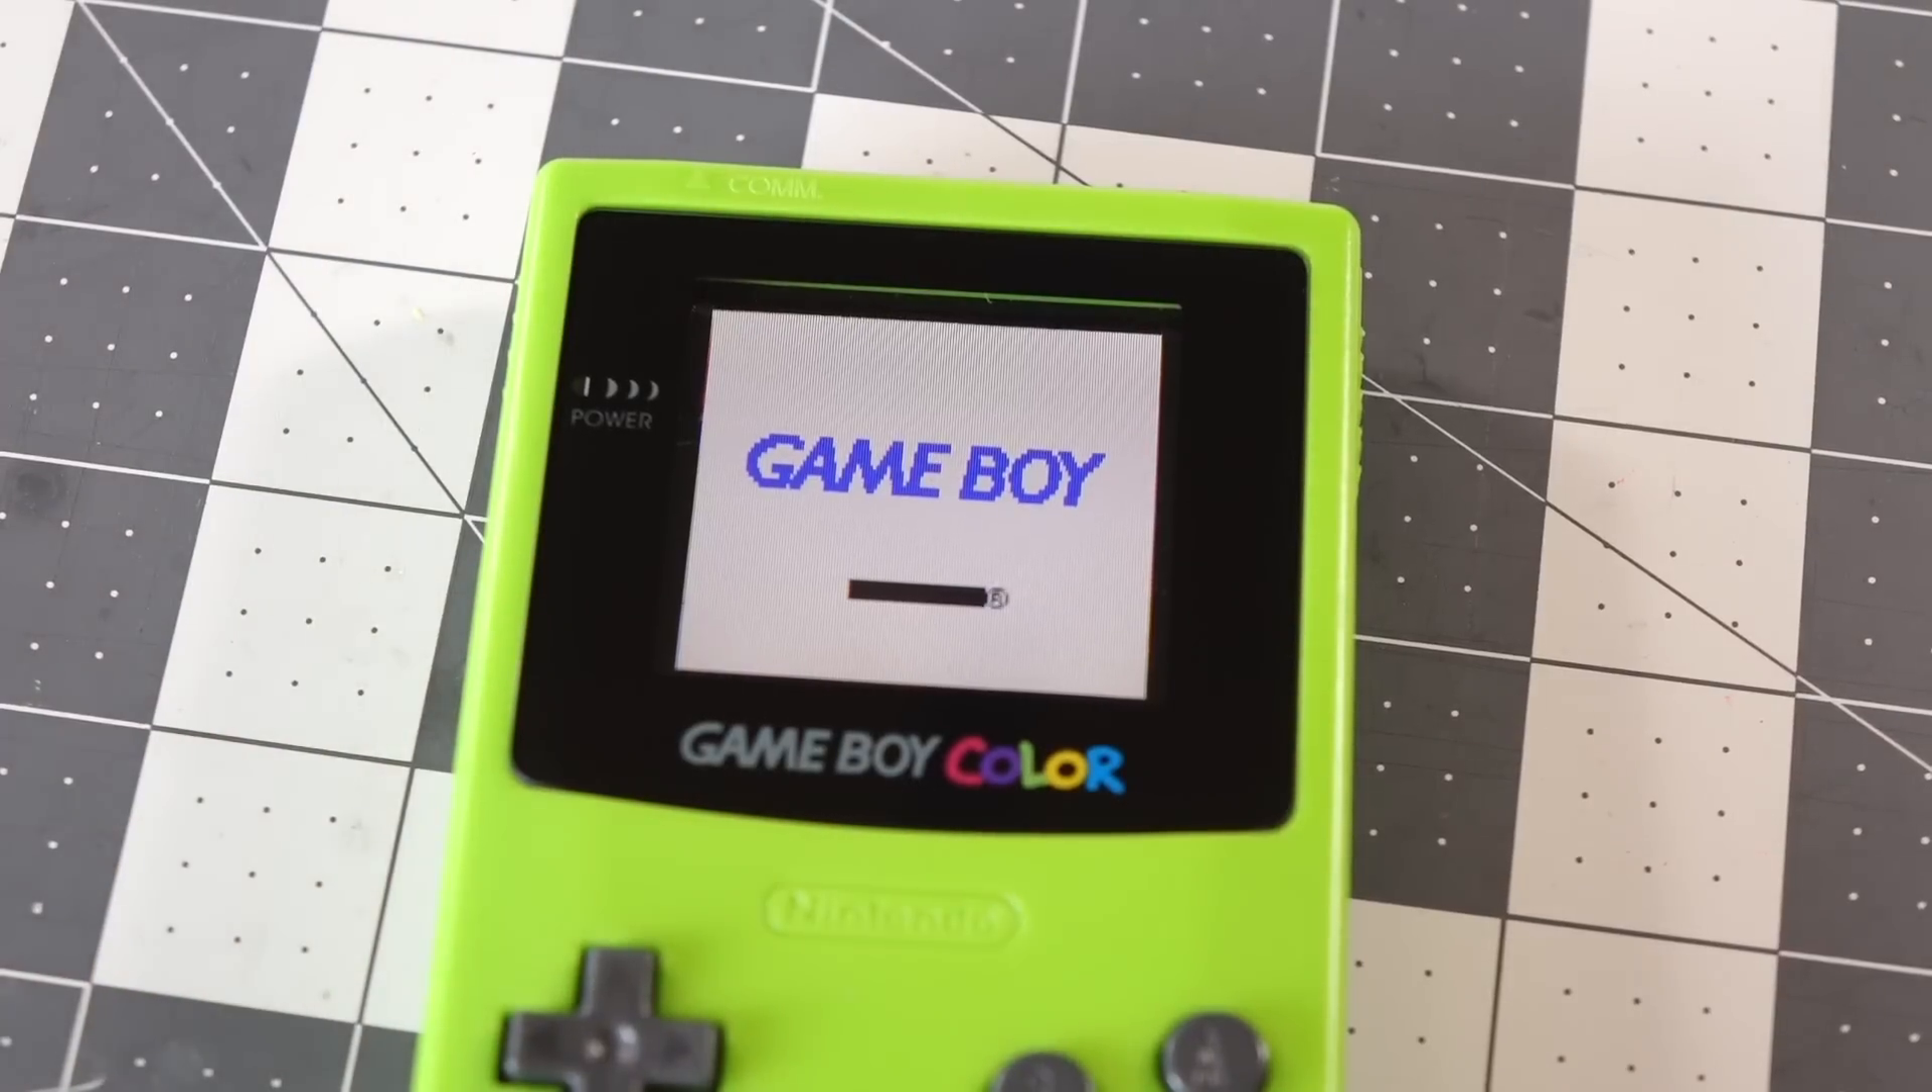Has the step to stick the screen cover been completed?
Yes.